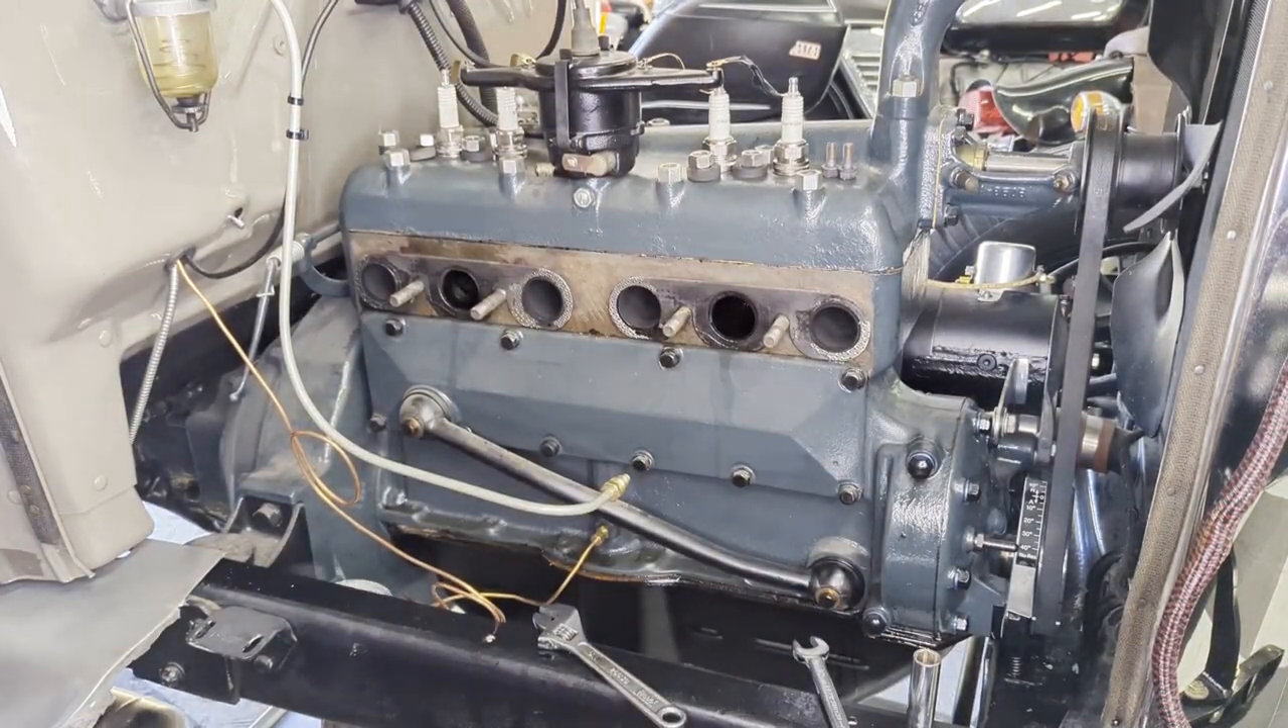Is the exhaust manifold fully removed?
Yes.